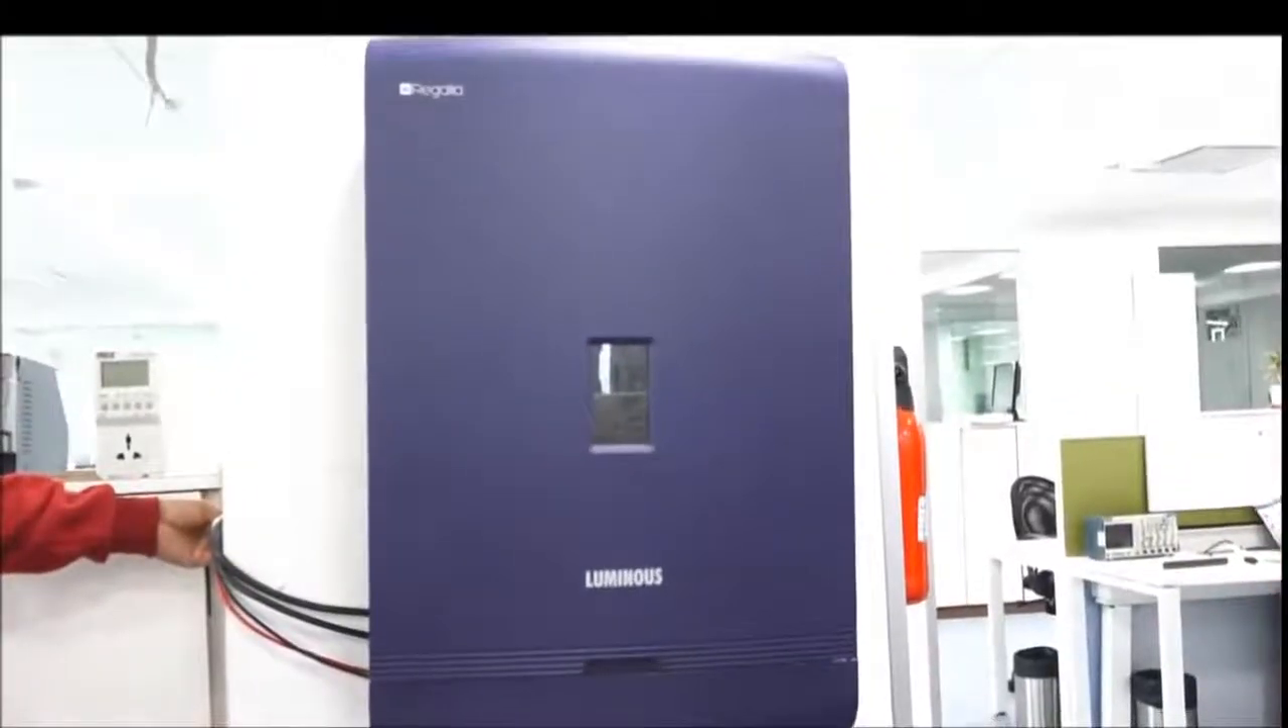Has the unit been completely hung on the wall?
Yes.